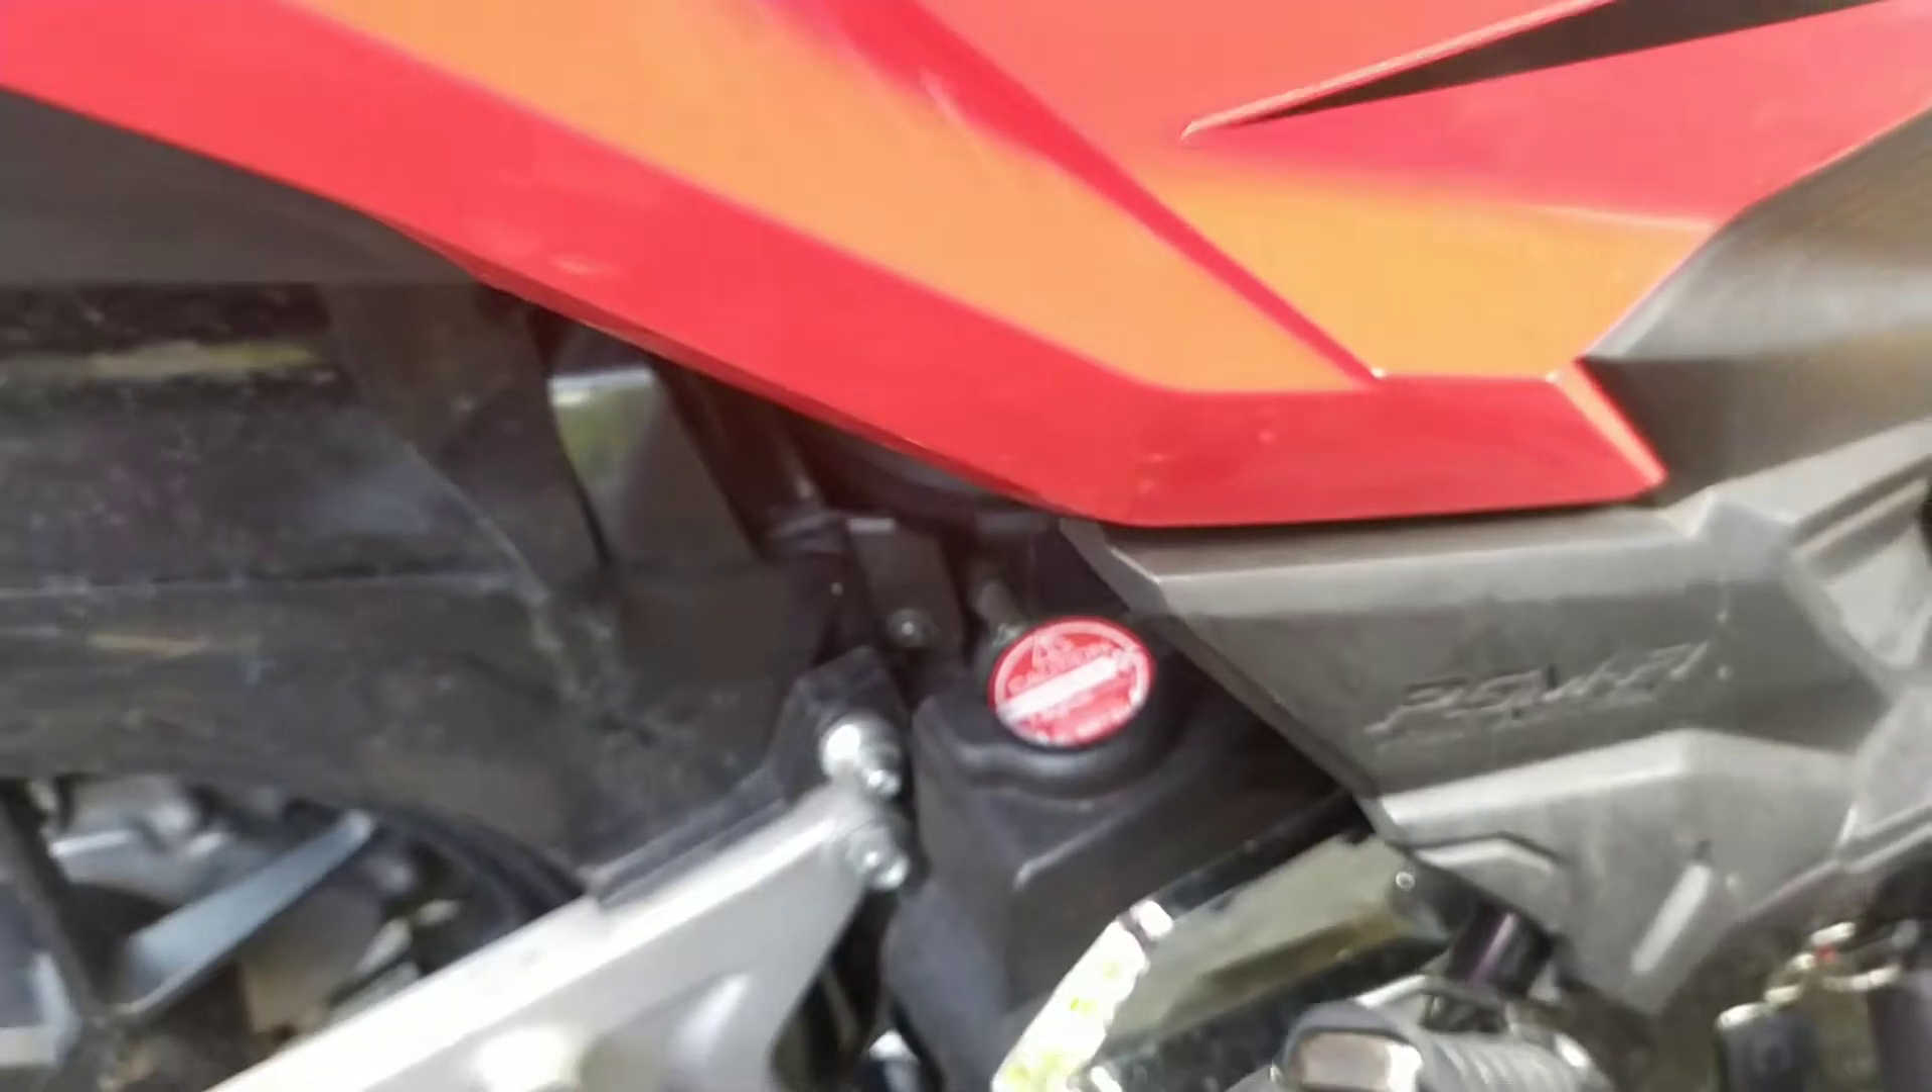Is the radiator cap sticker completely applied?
Yes.